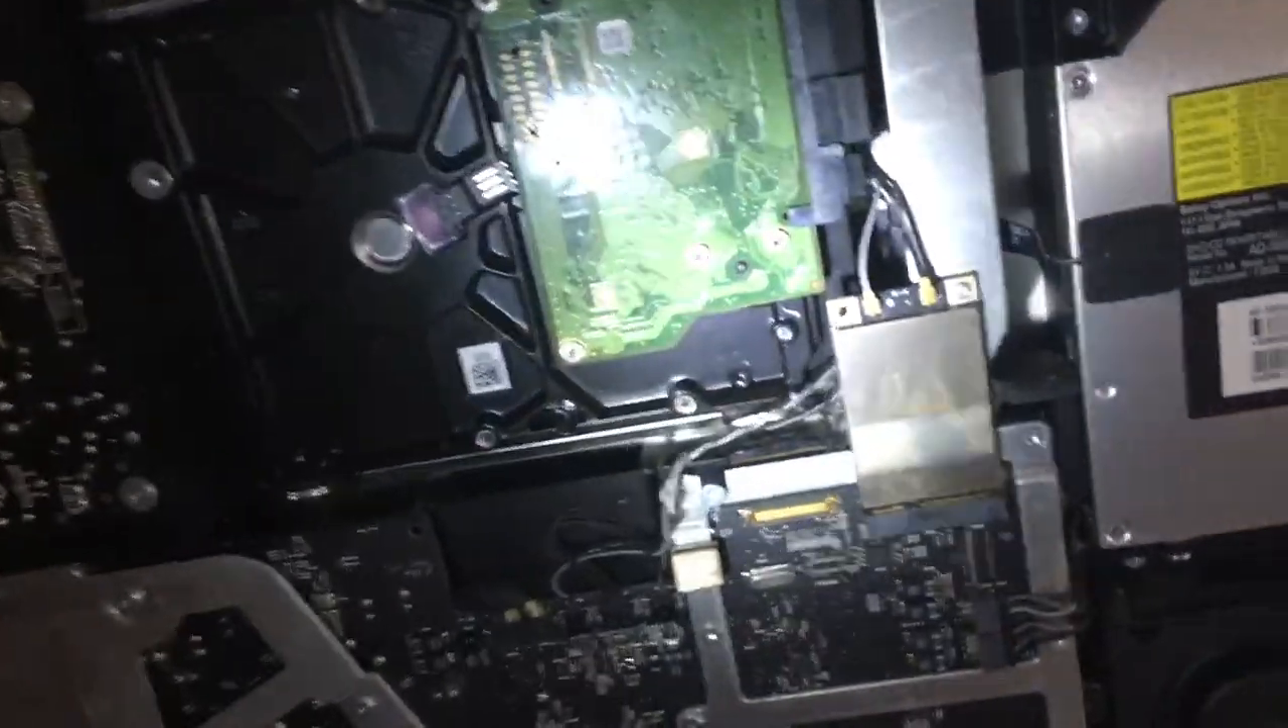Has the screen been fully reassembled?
No.